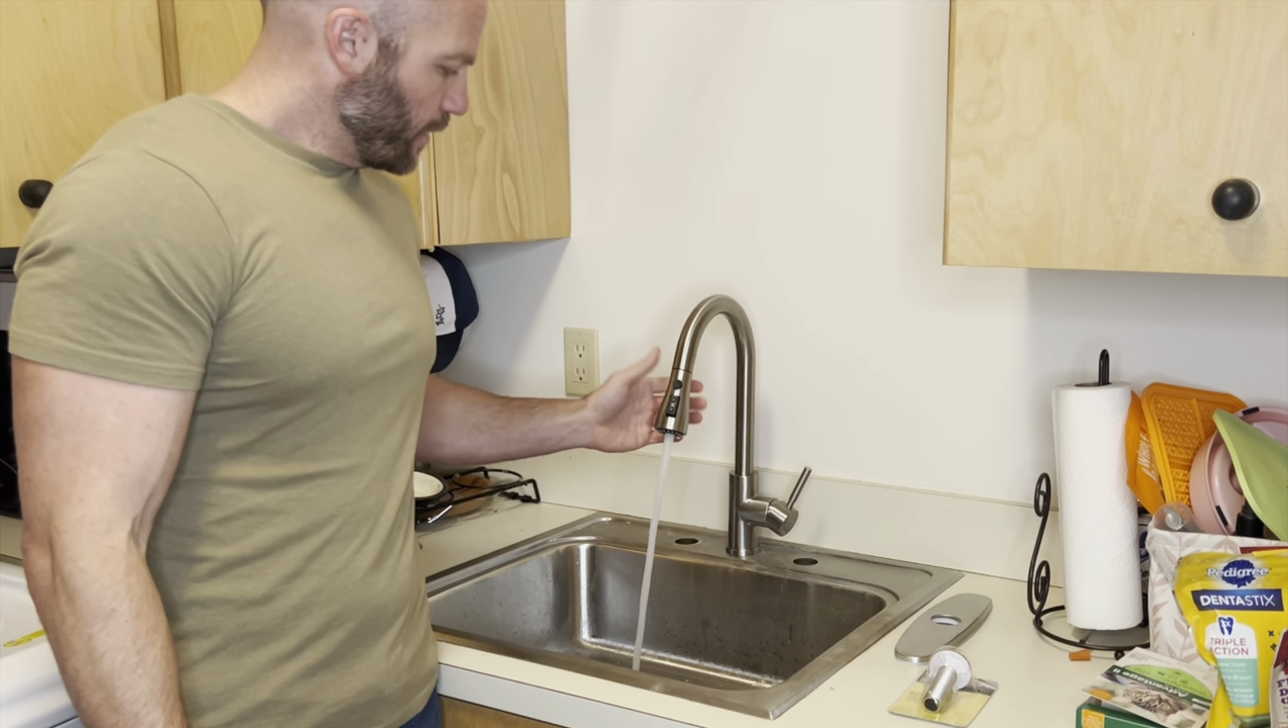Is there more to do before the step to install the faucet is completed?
No.